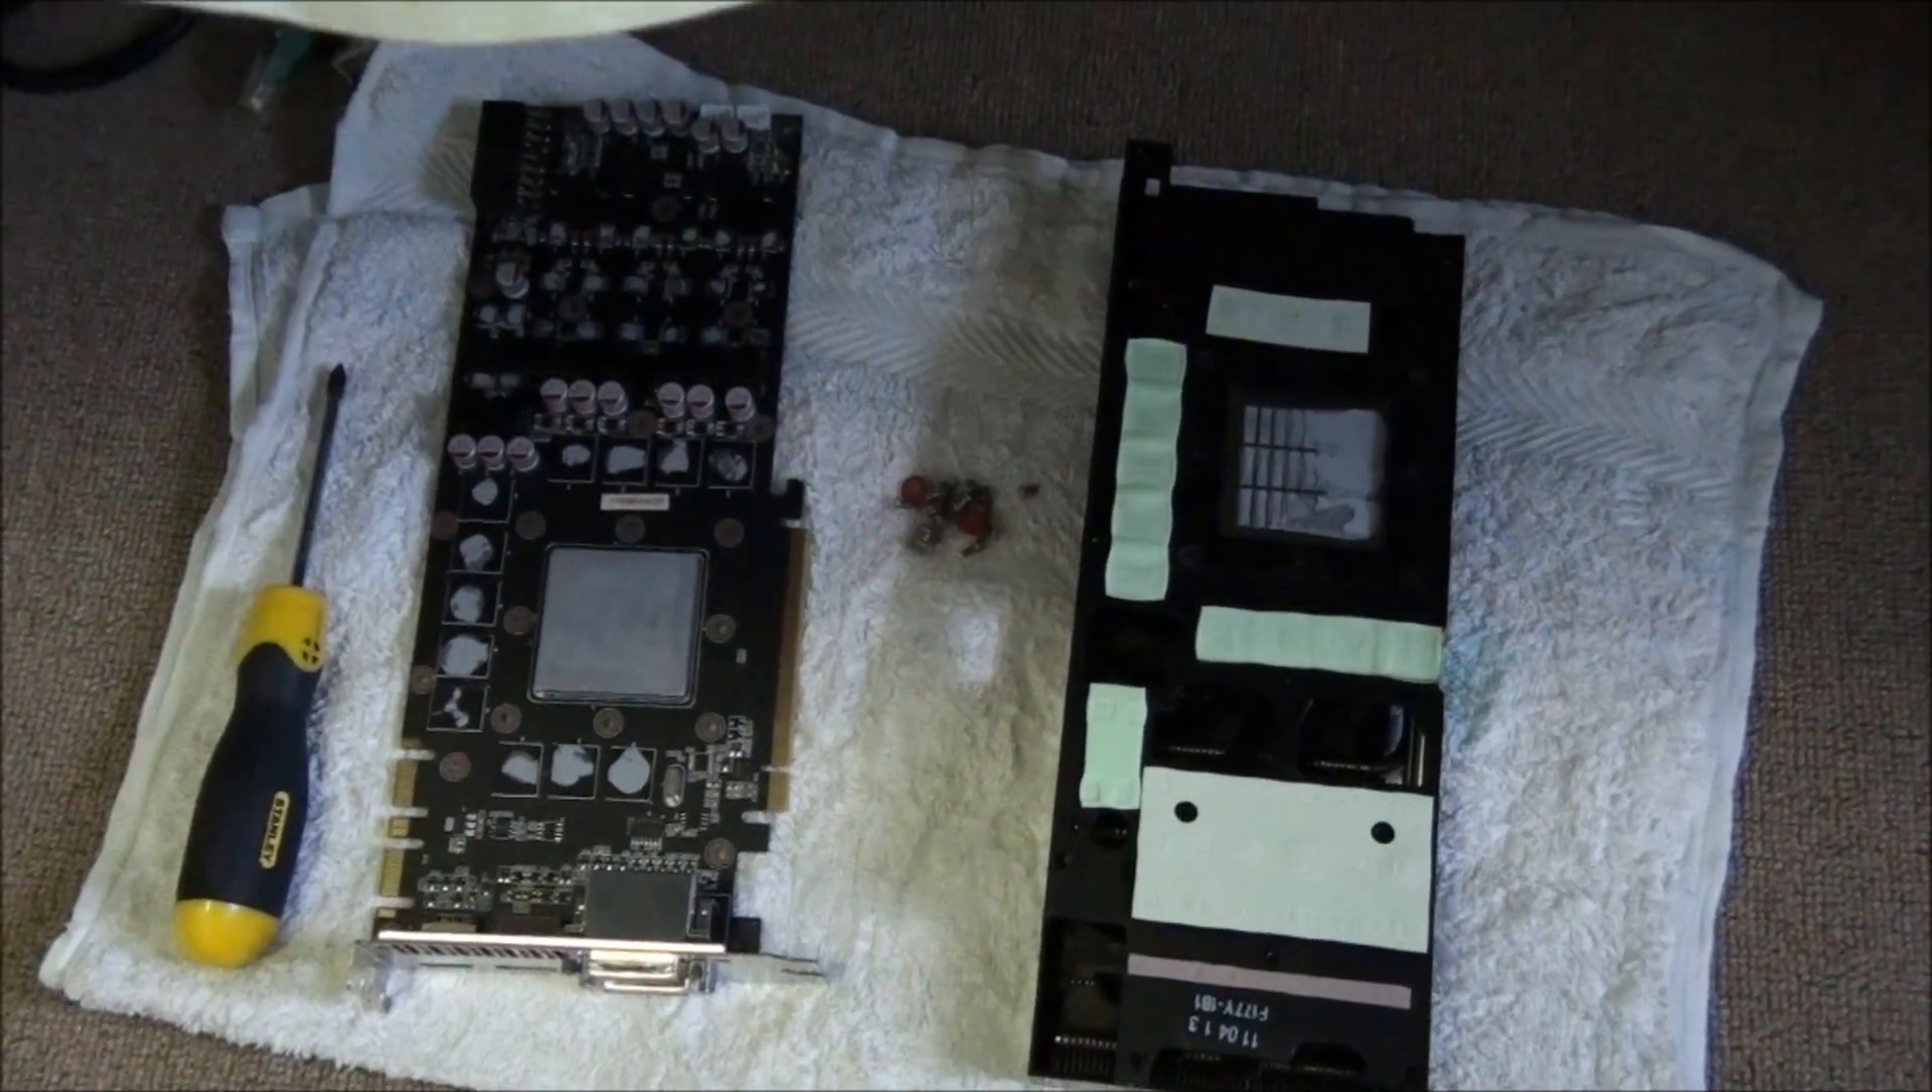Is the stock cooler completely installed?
No.